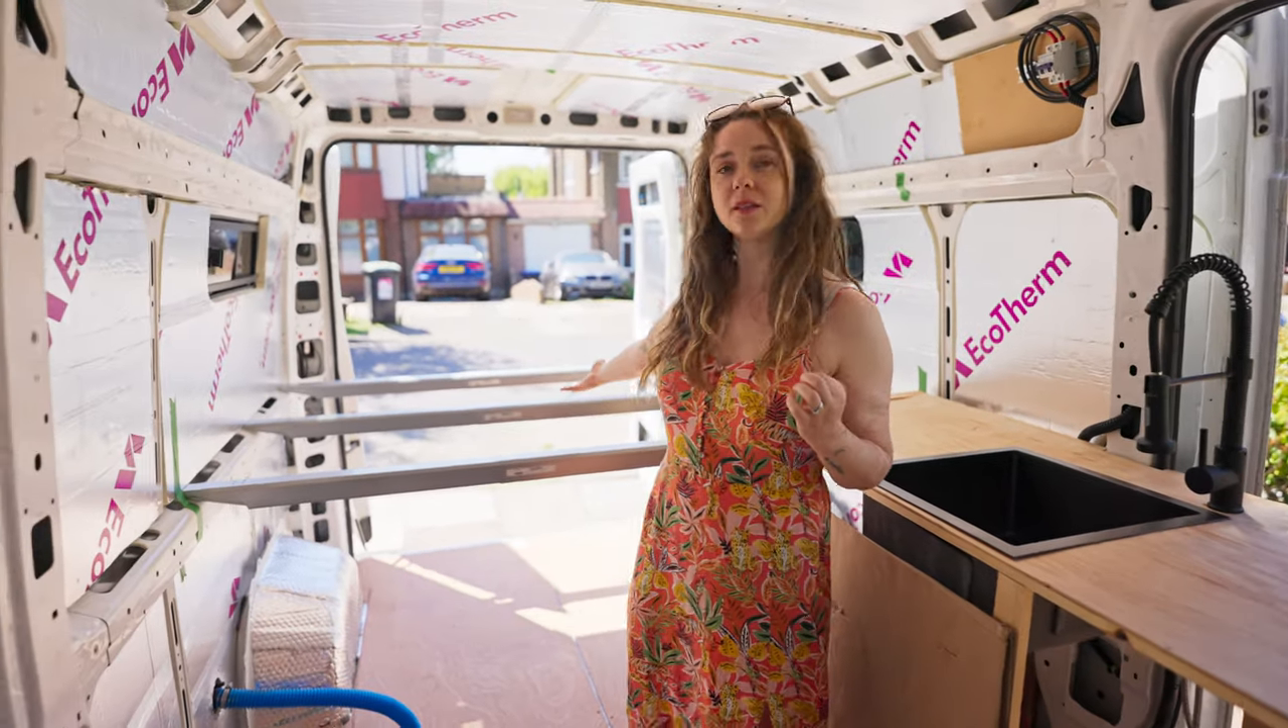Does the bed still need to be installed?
Yes.